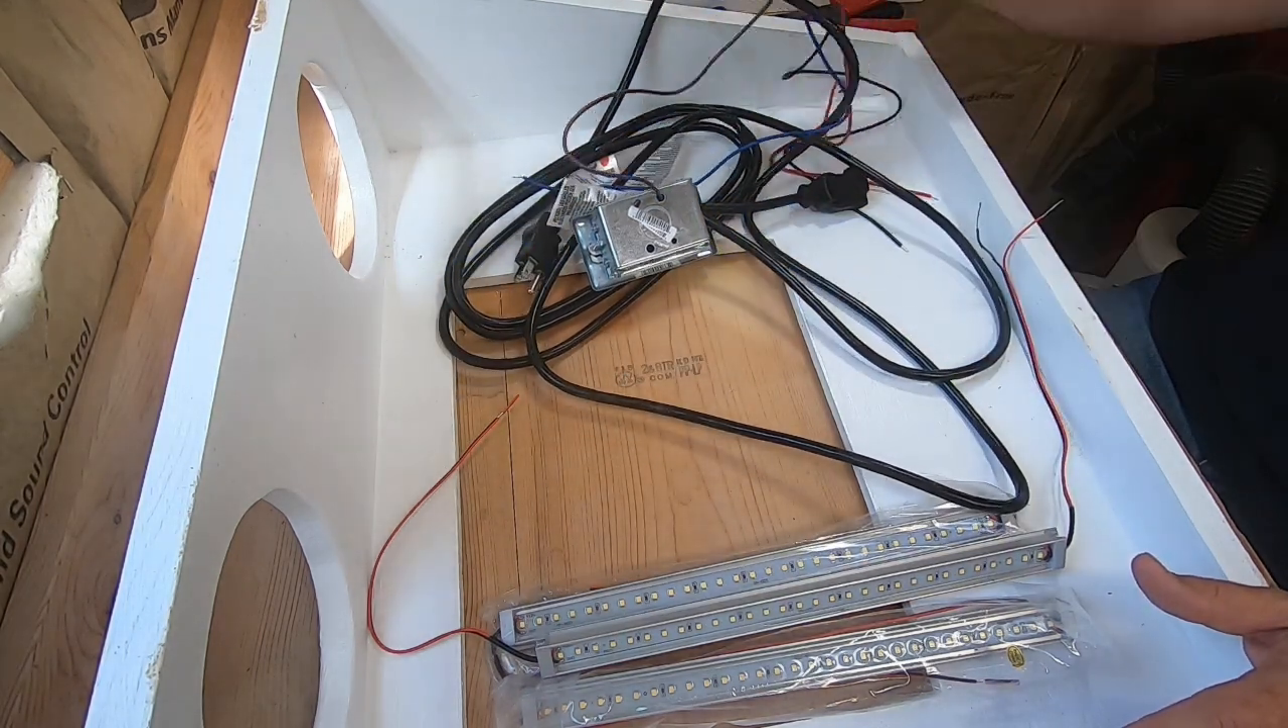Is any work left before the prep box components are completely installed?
Yes.